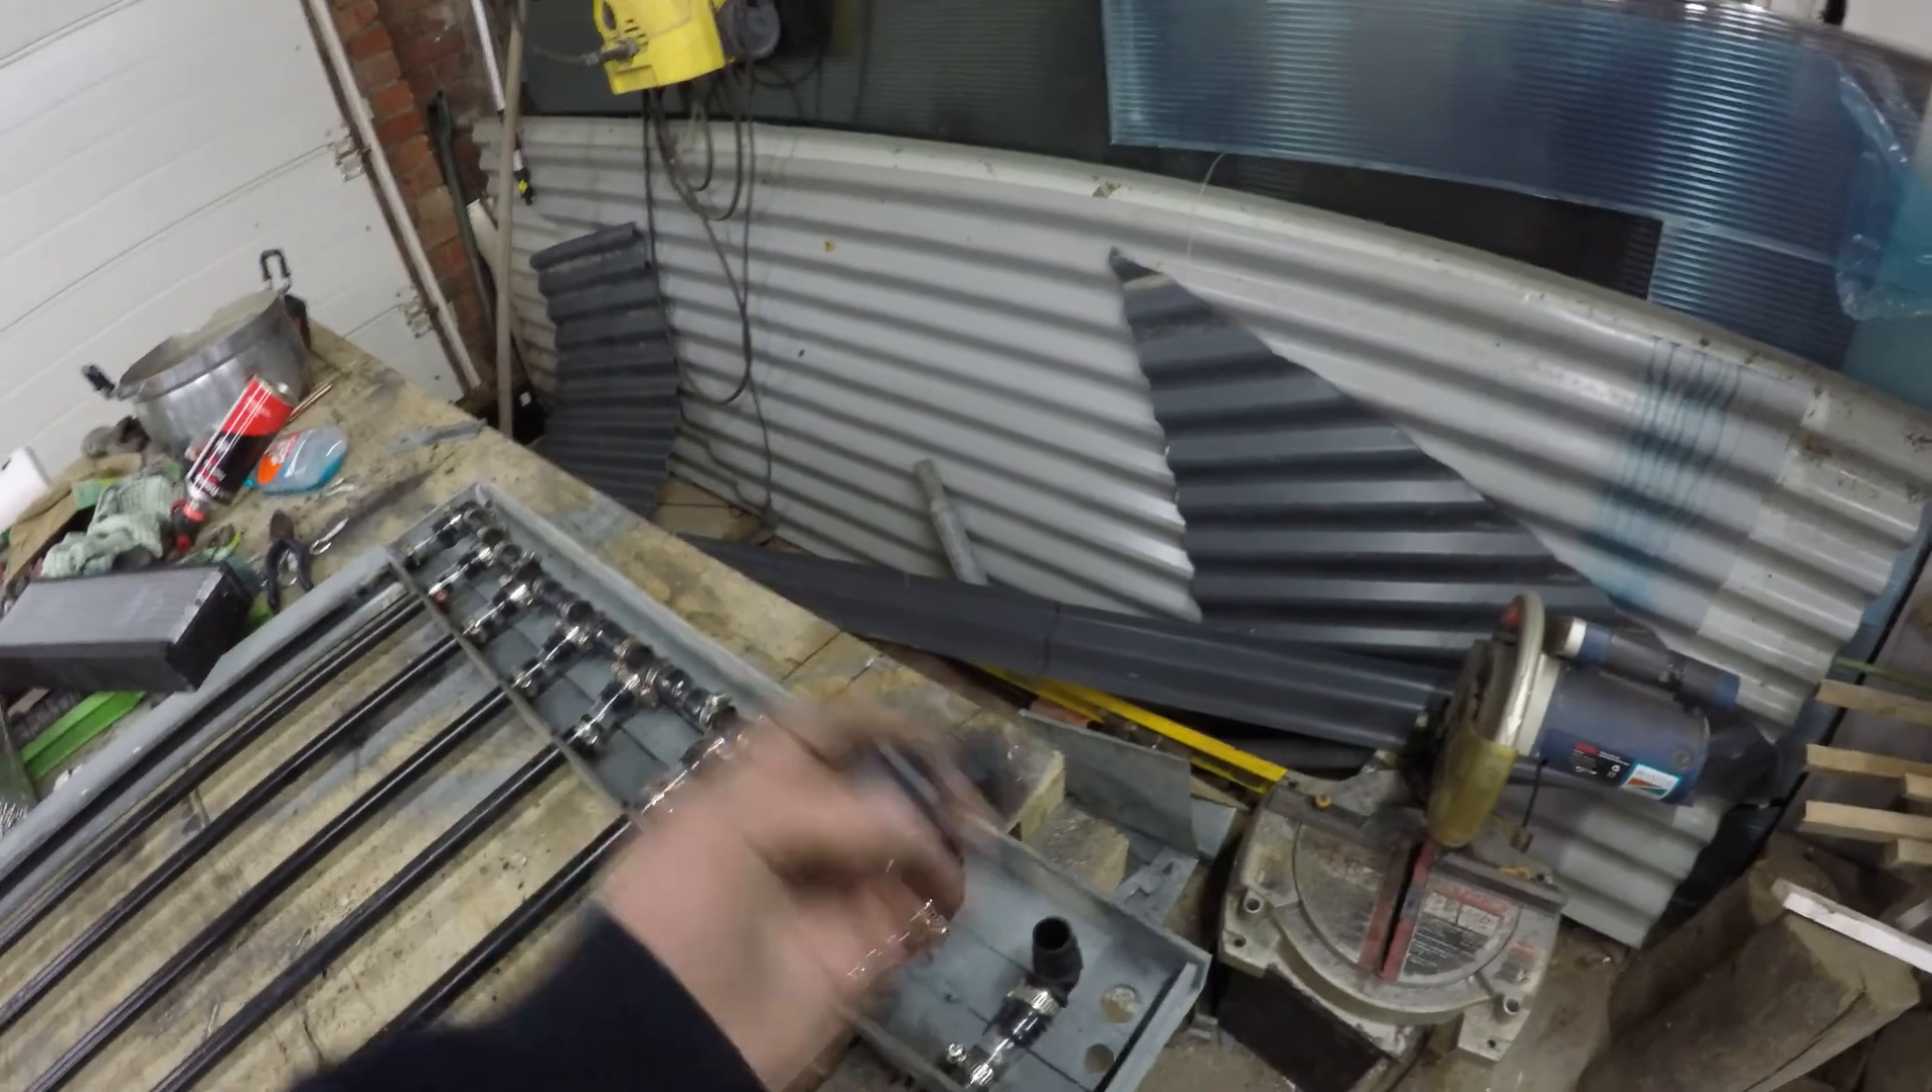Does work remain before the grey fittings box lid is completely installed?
Yes.